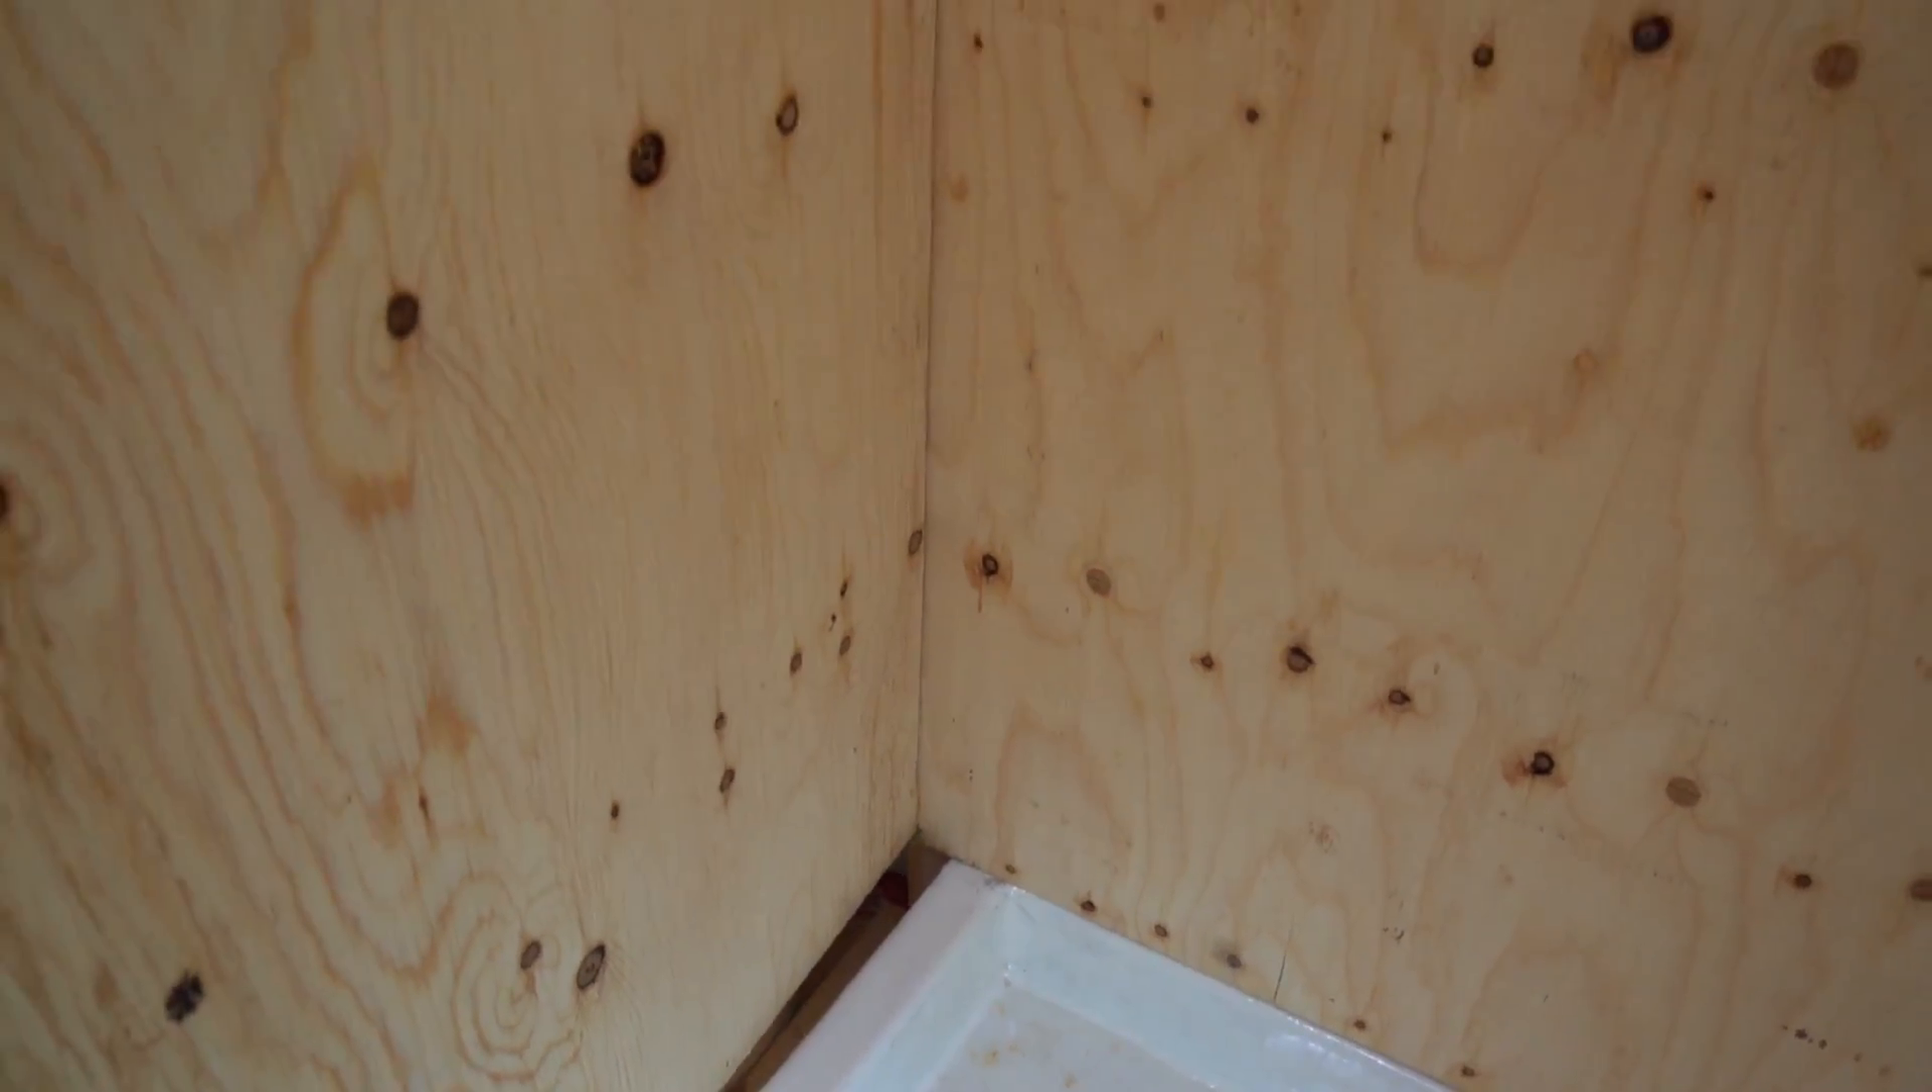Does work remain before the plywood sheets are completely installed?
No.